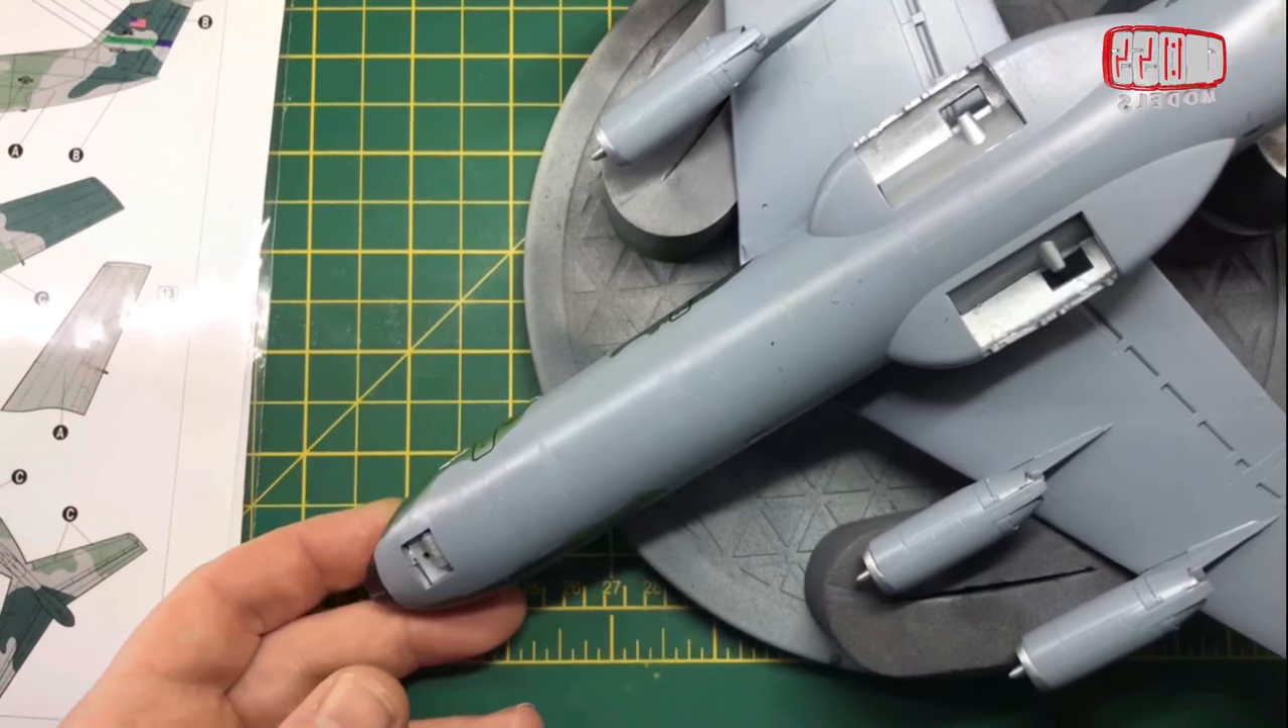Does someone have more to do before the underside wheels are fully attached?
Yes.